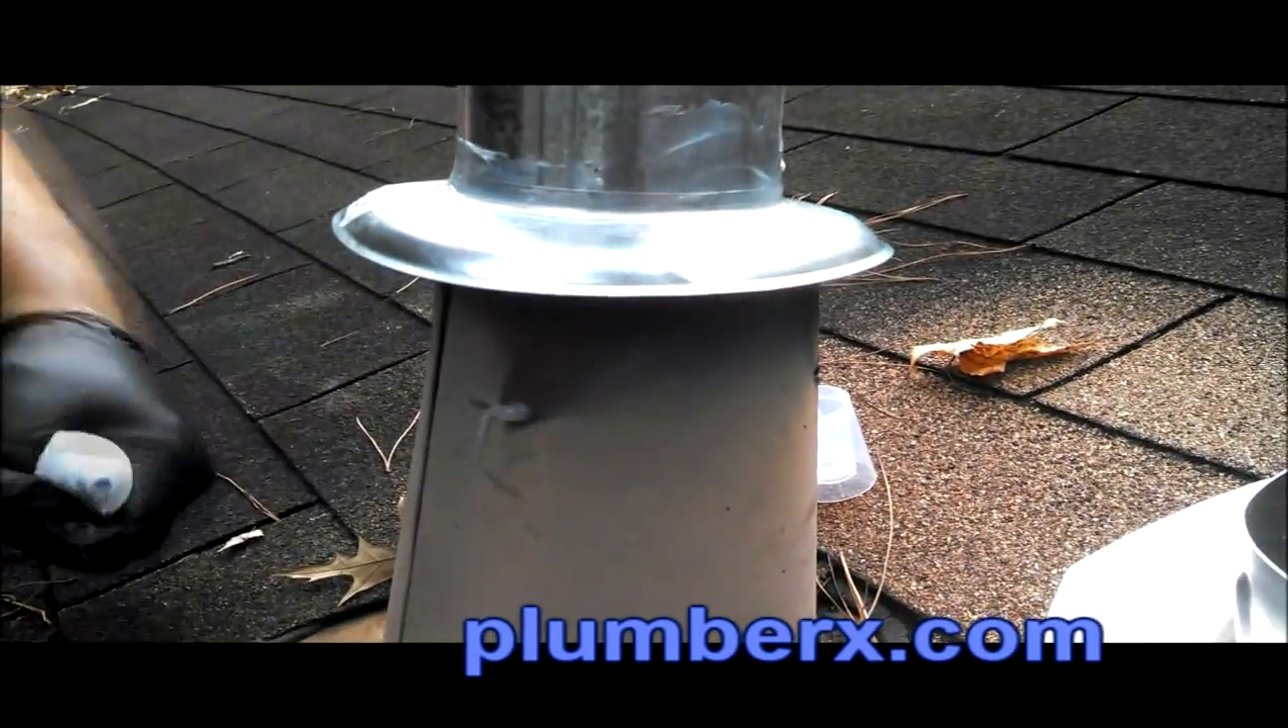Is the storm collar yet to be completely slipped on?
No.